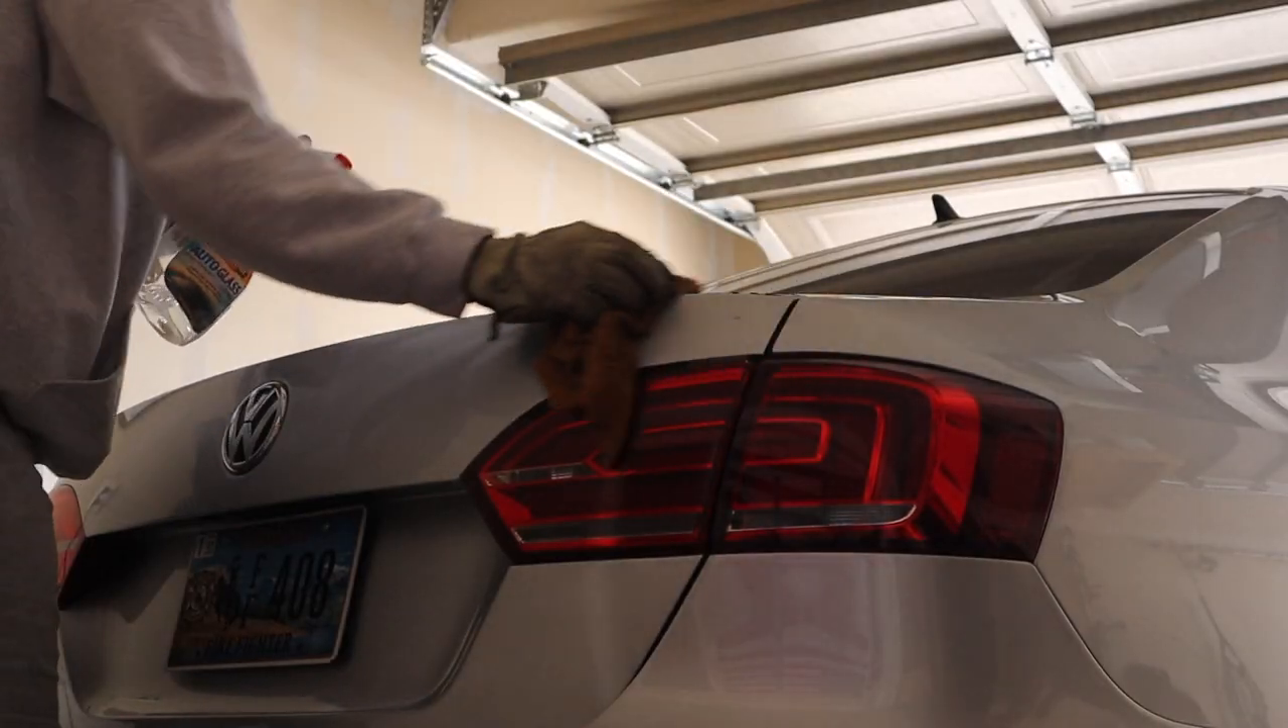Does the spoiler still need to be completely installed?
Yes.